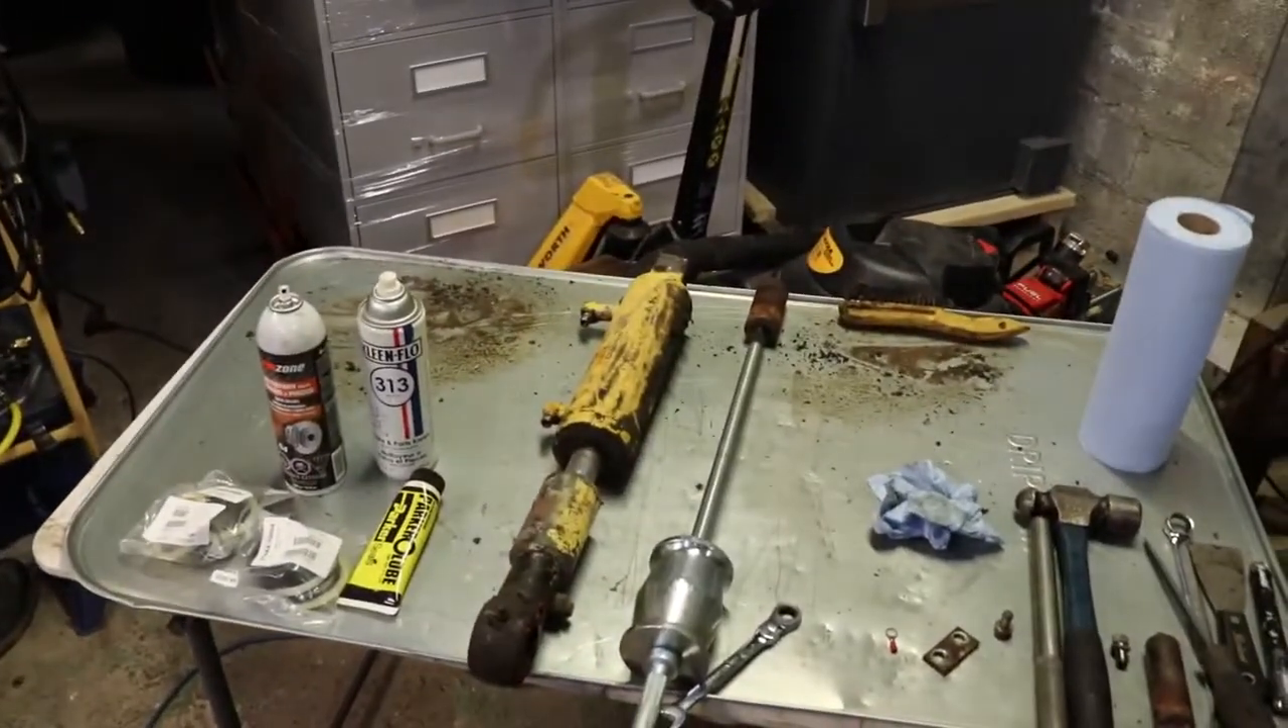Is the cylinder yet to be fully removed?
No.